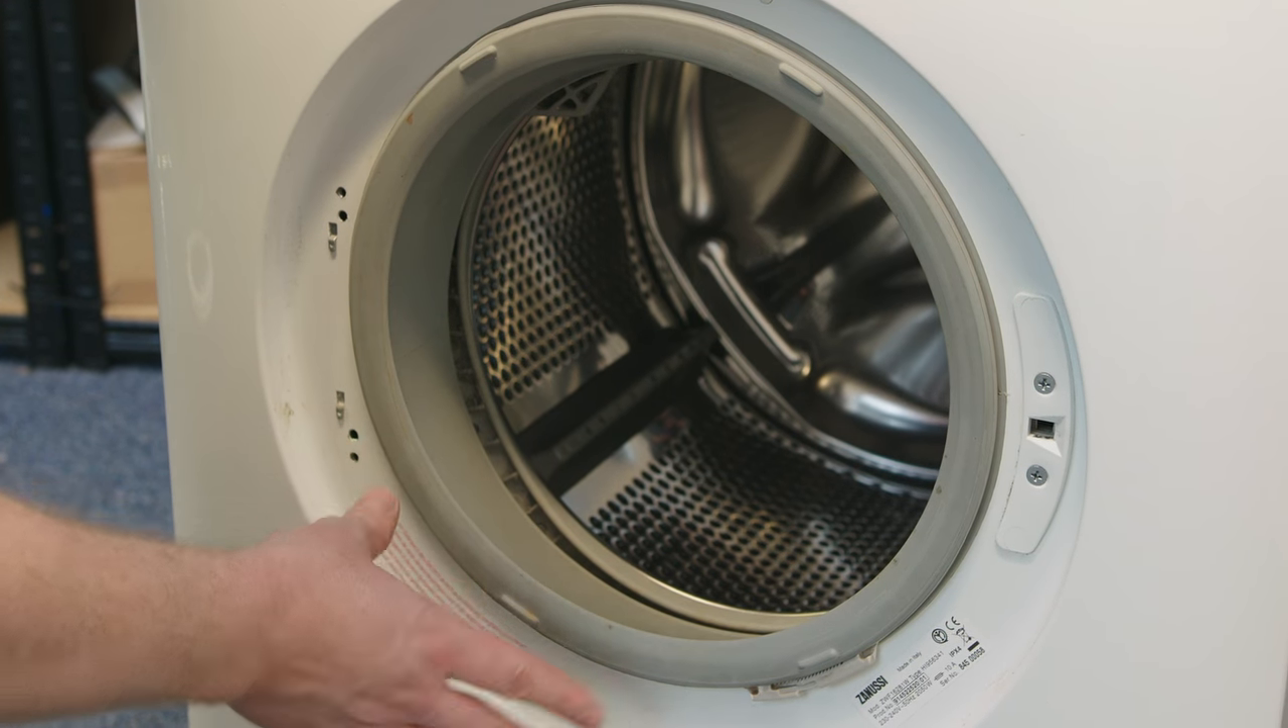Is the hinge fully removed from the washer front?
Yes.